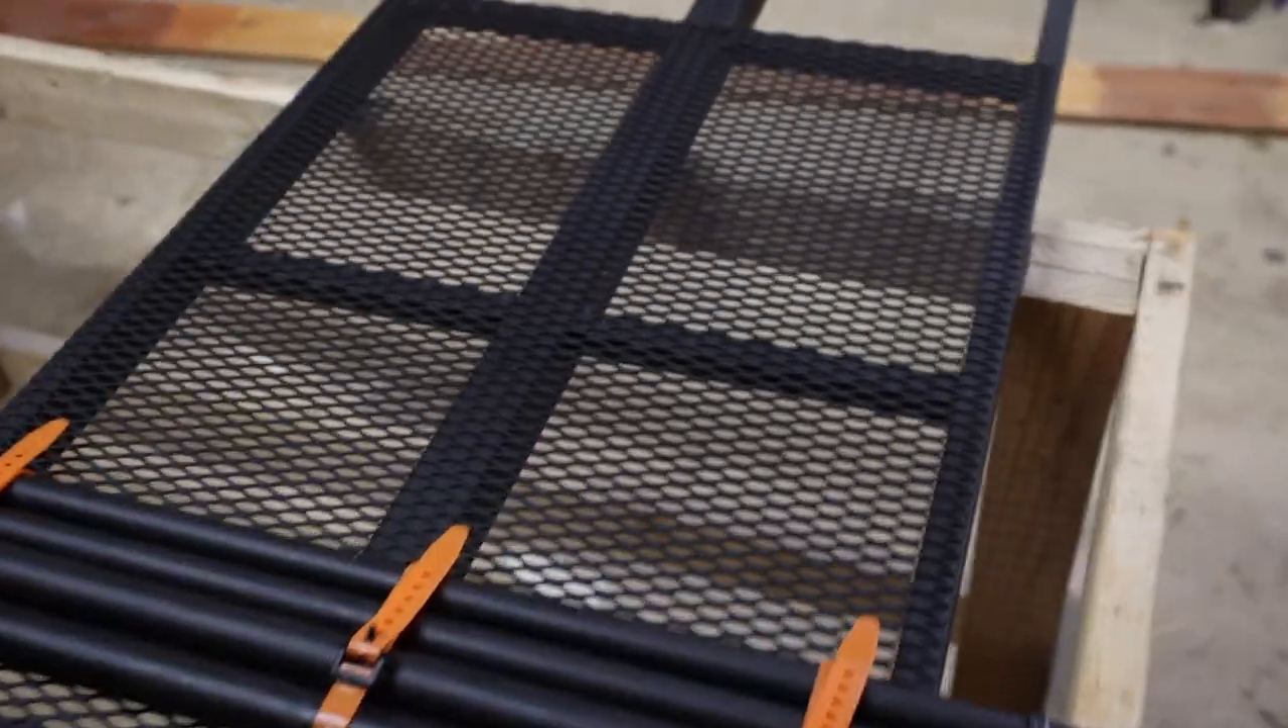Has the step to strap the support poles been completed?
Yes.